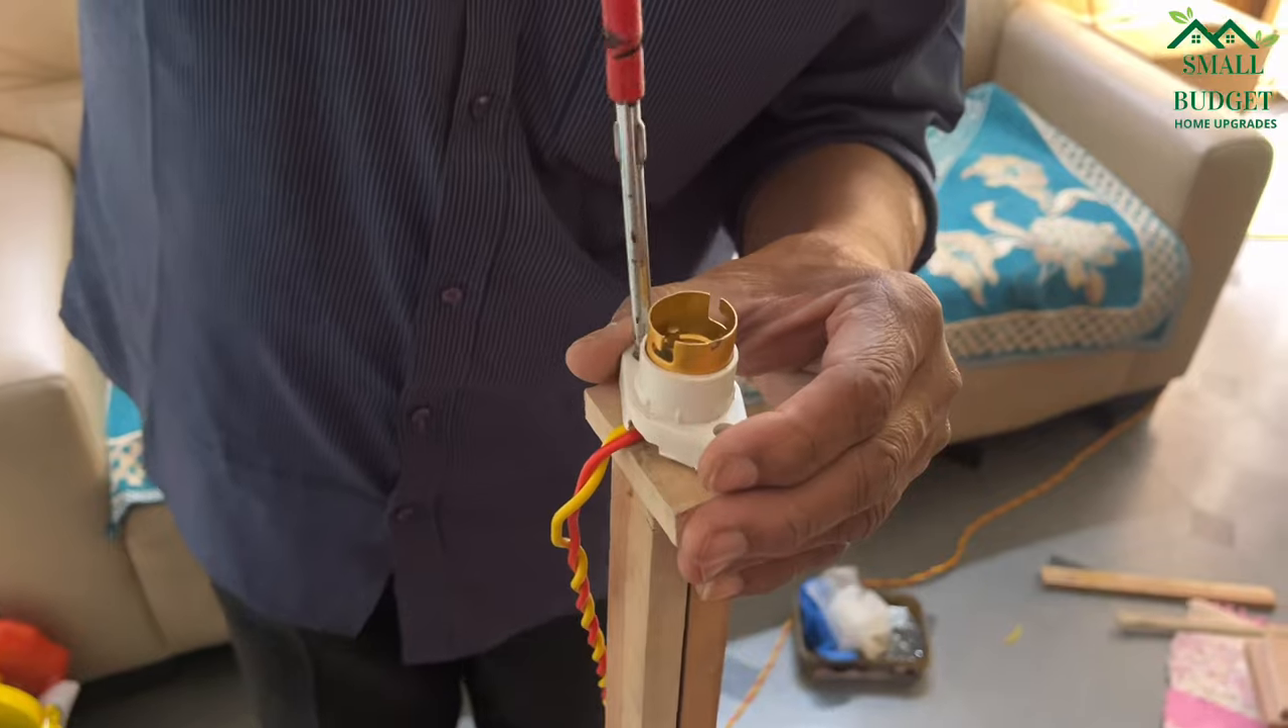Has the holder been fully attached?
No.